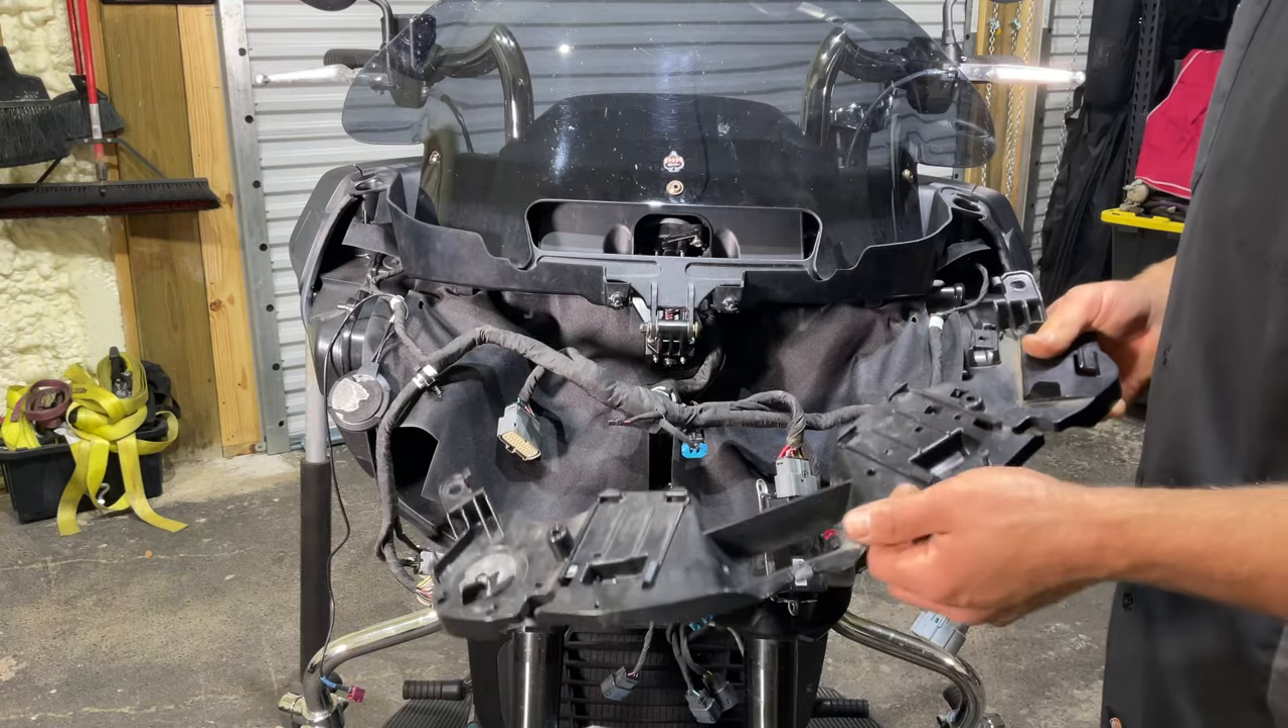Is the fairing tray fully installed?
No.